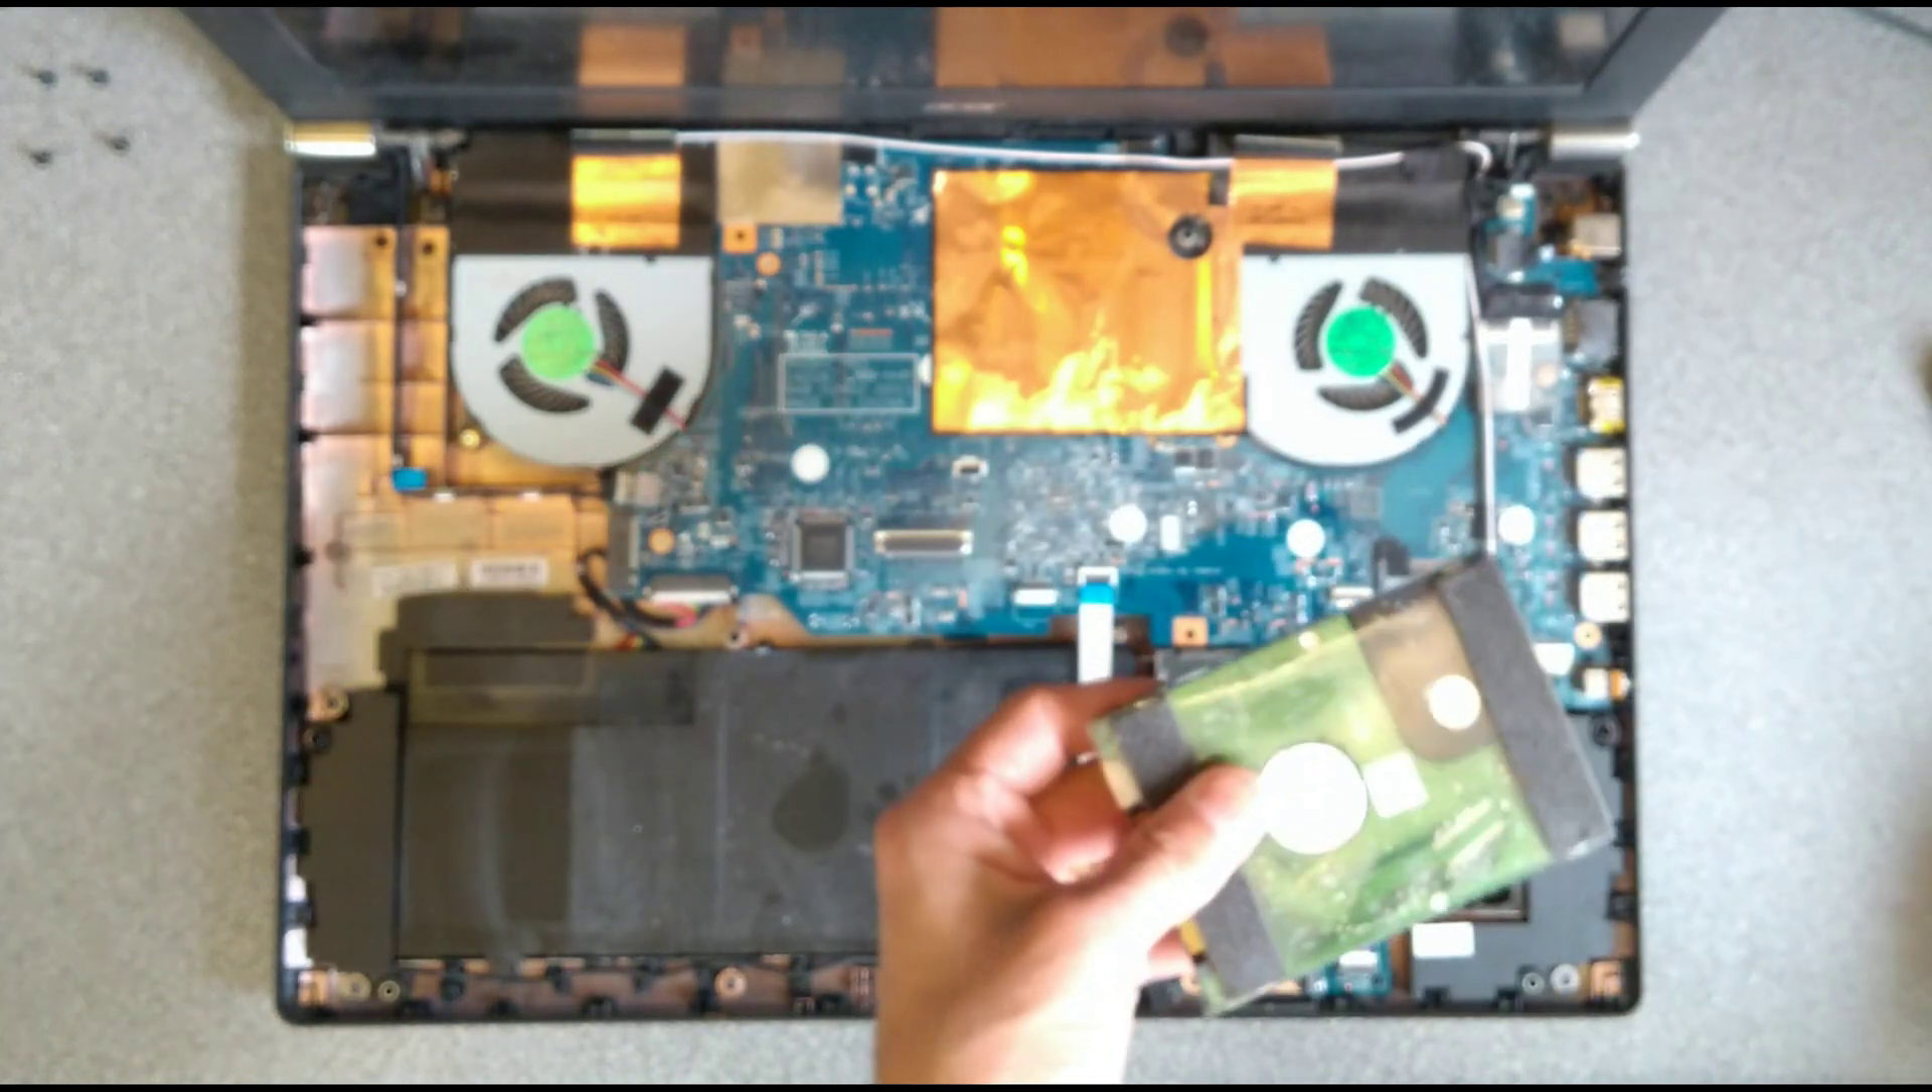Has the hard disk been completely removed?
Yes.